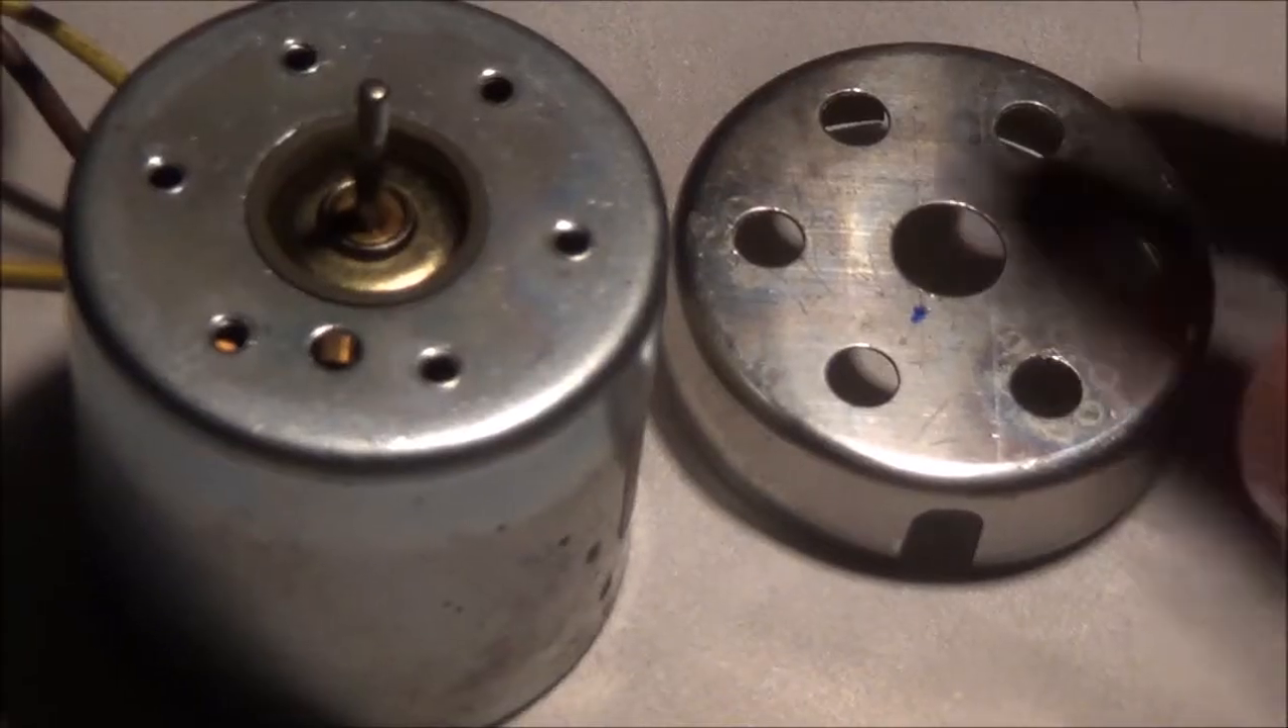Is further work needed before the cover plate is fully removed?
No.